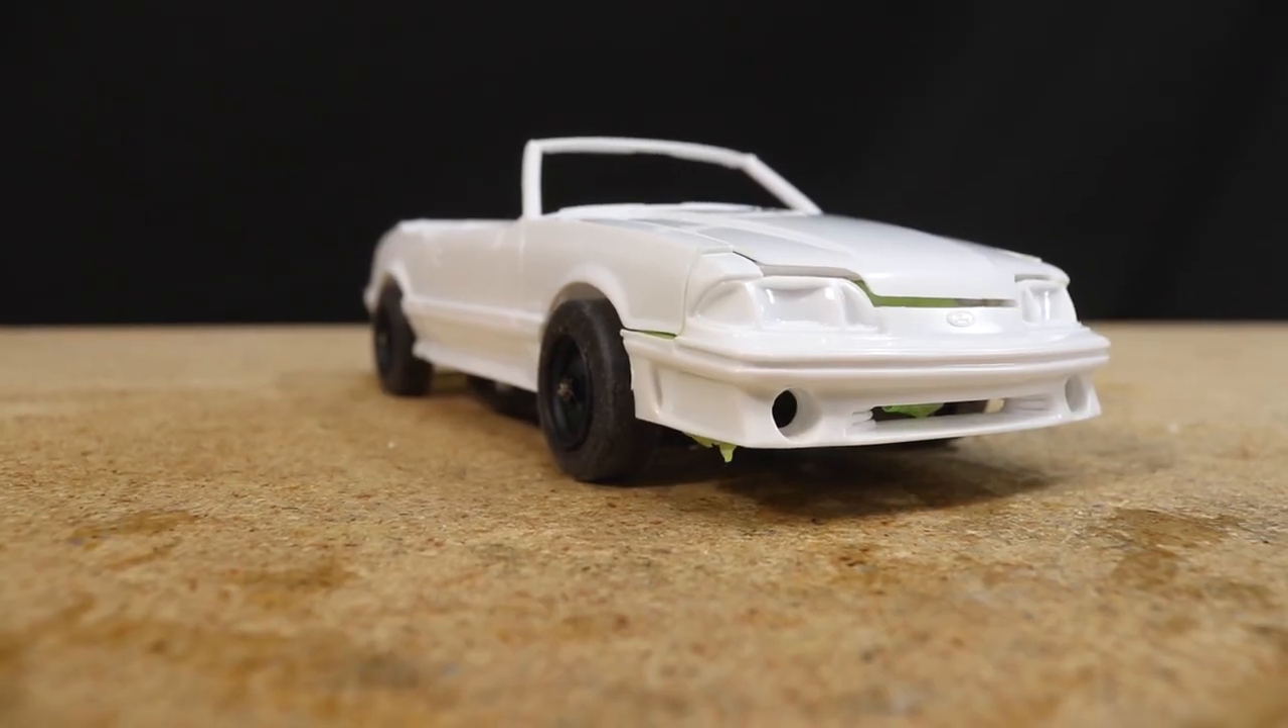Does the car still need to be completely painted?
Yes.